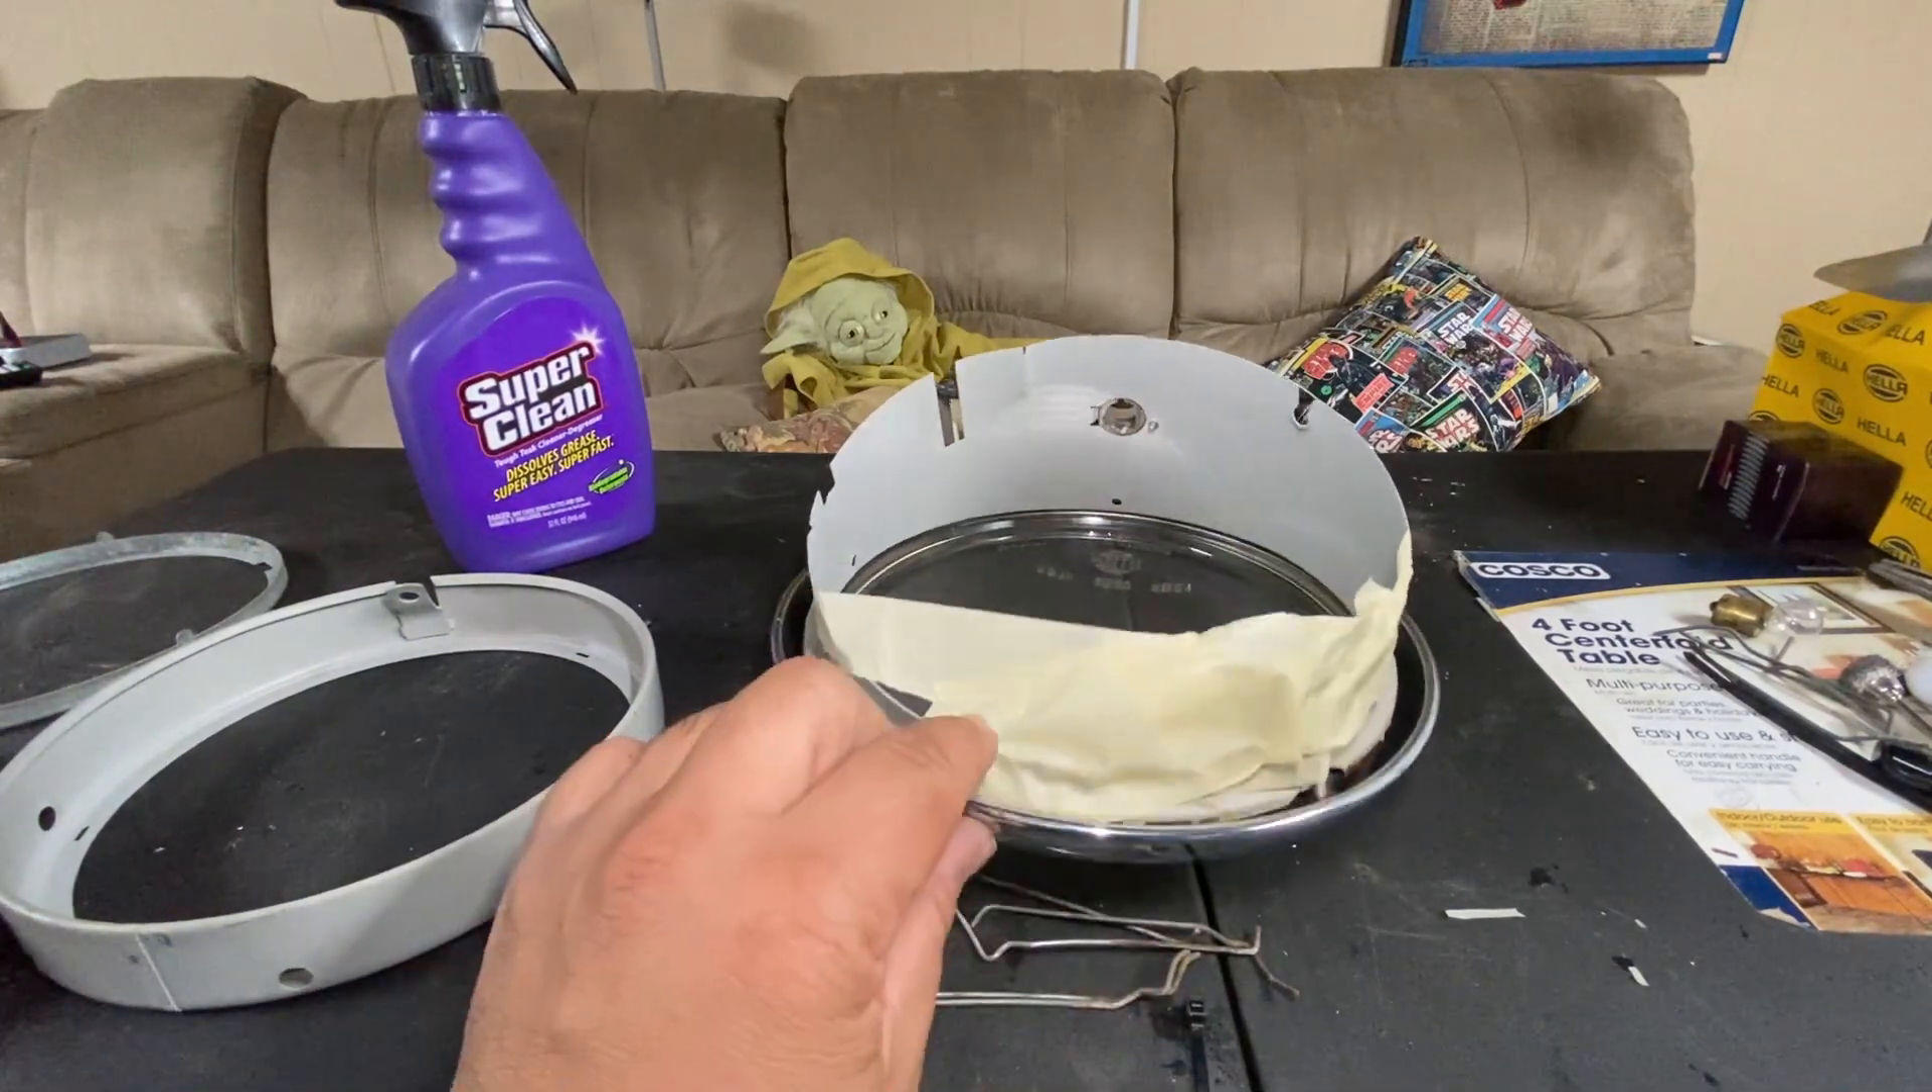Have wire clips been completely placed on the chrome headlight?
No.